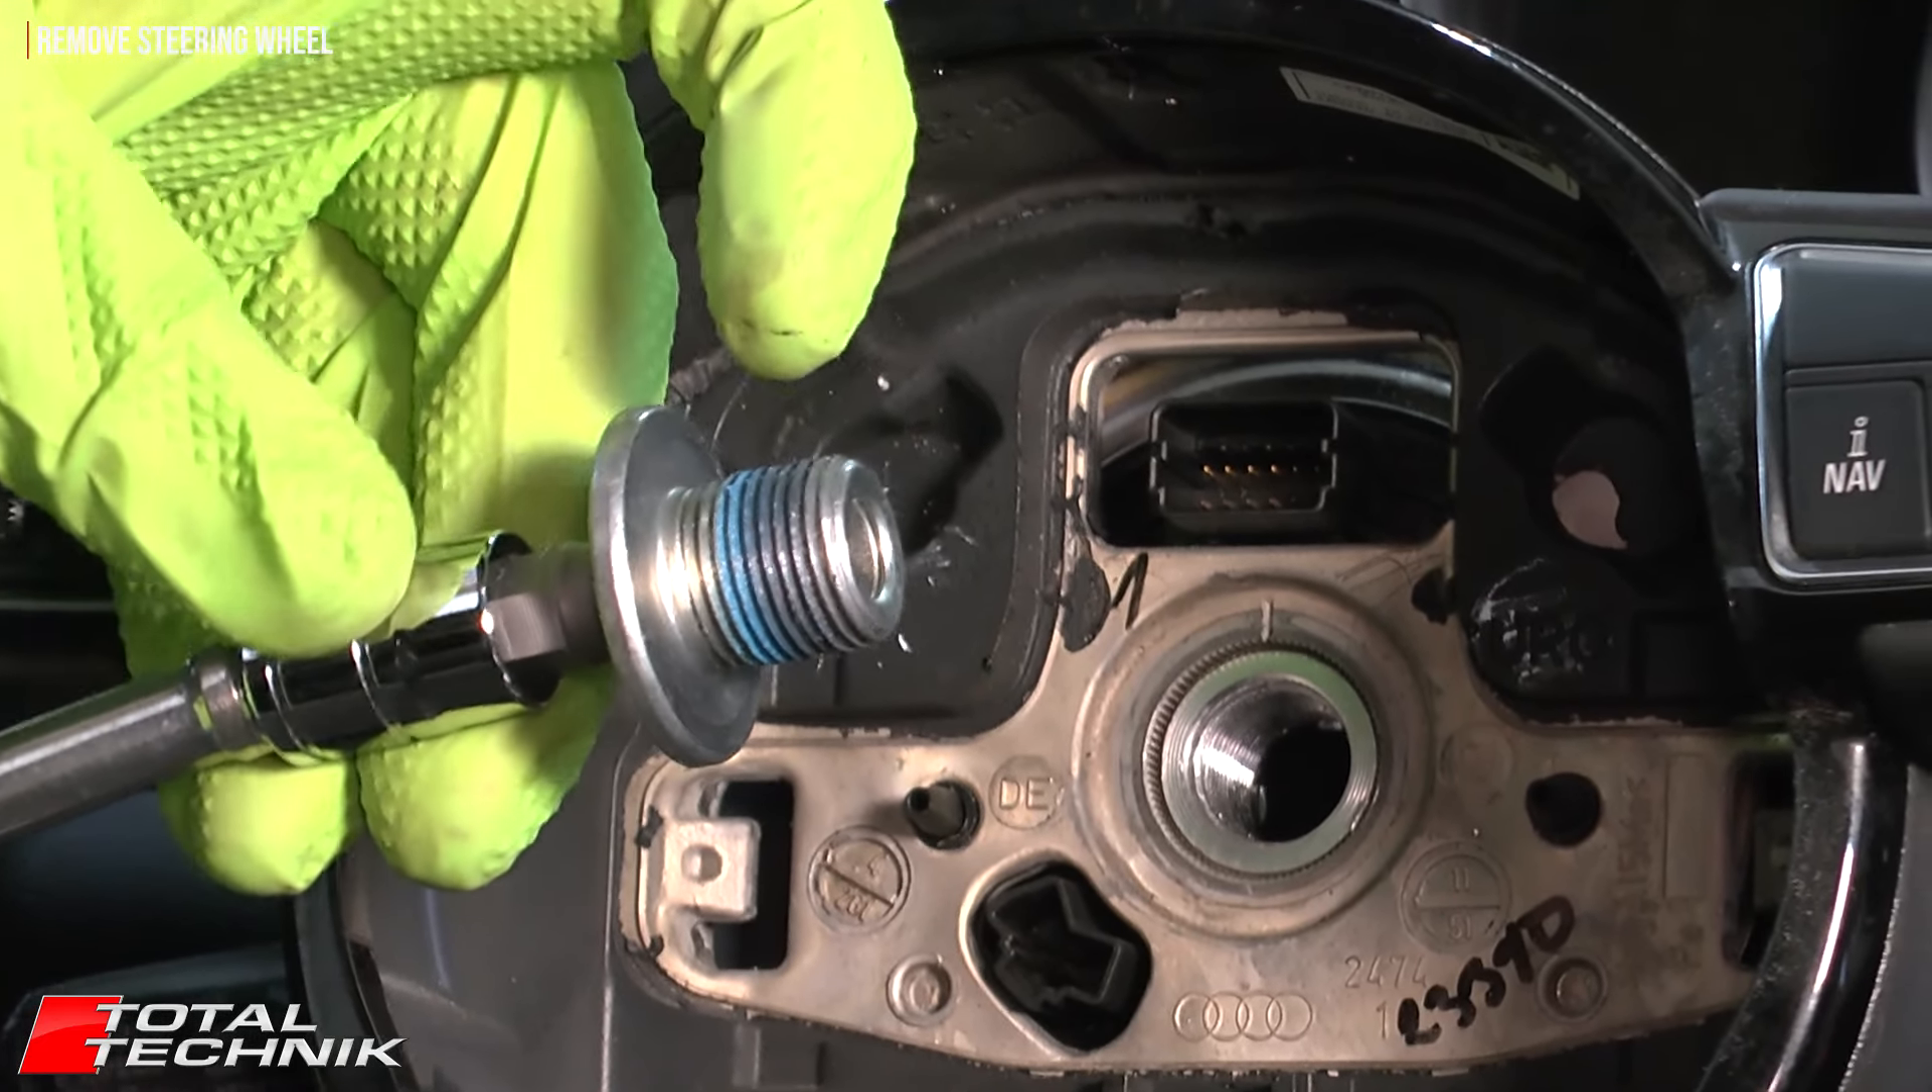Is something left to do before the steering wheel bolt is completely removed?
No.